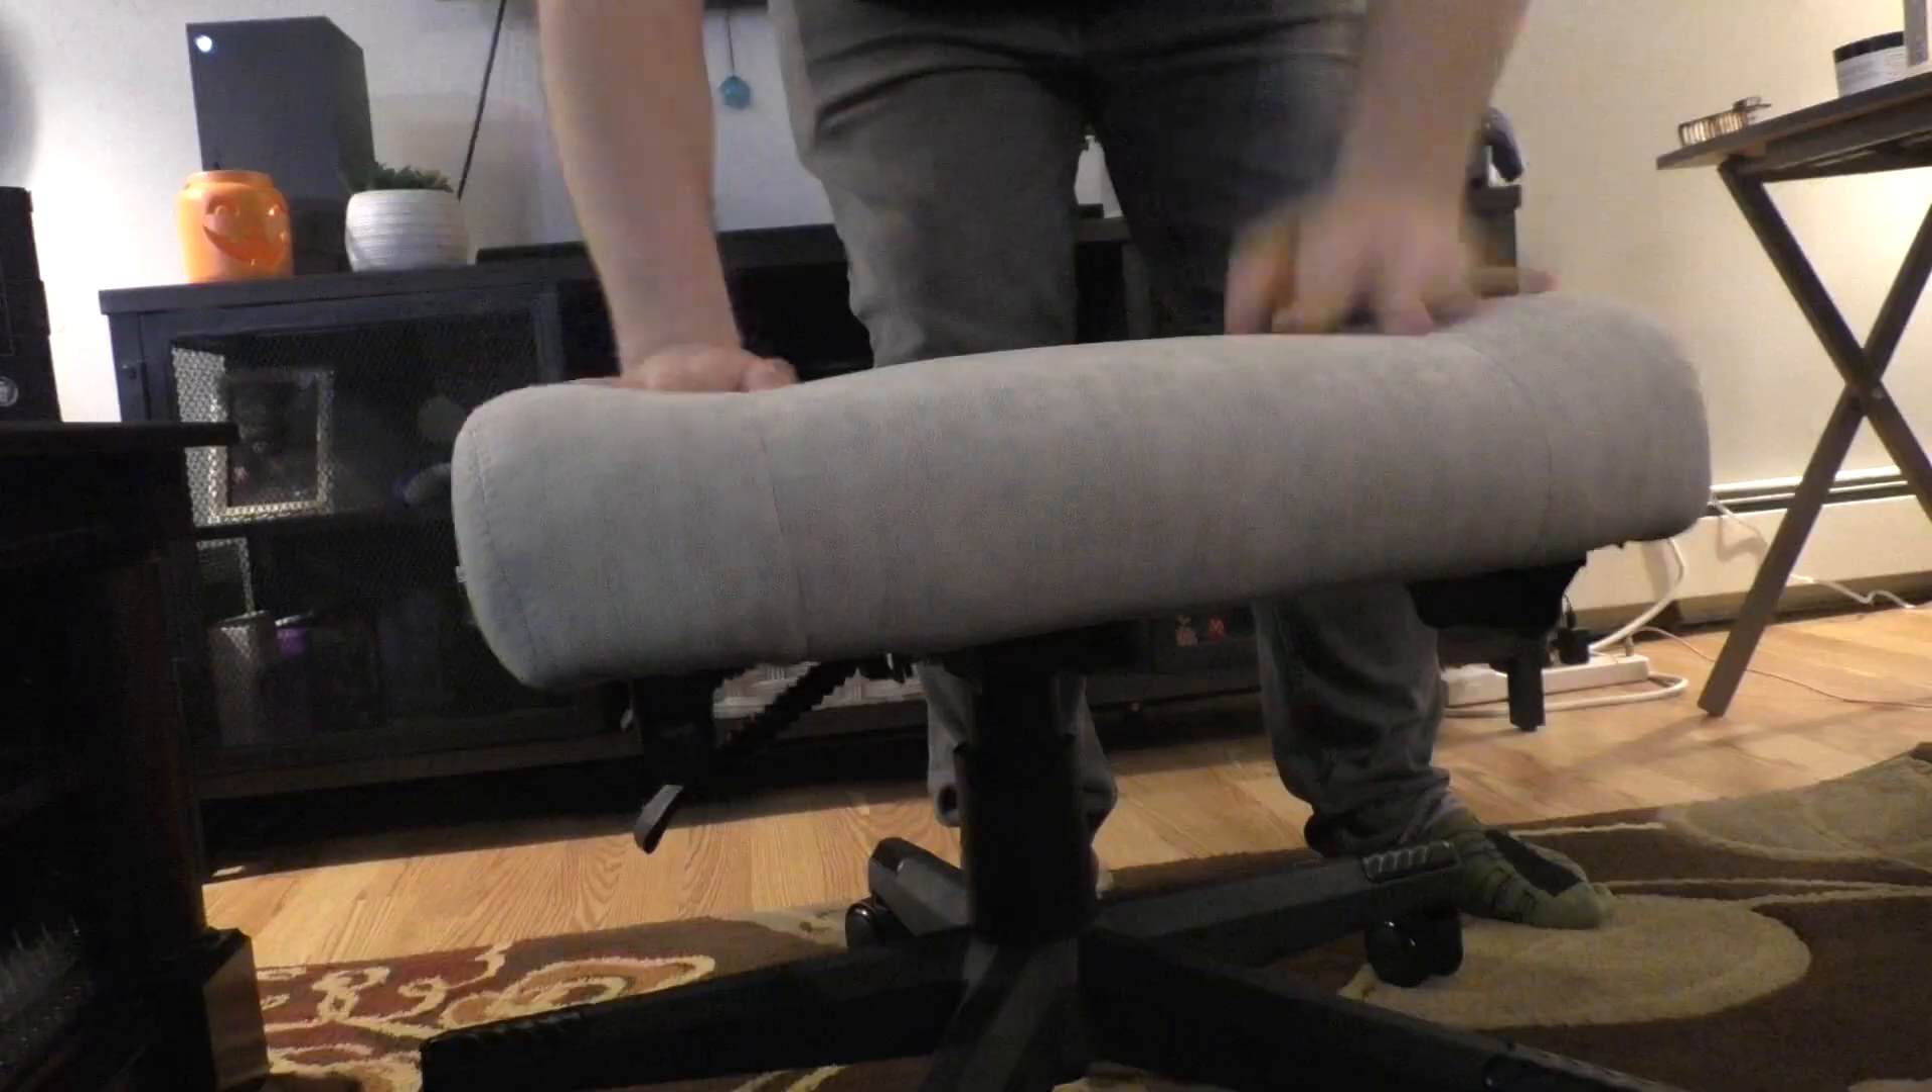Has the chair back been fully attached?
No.